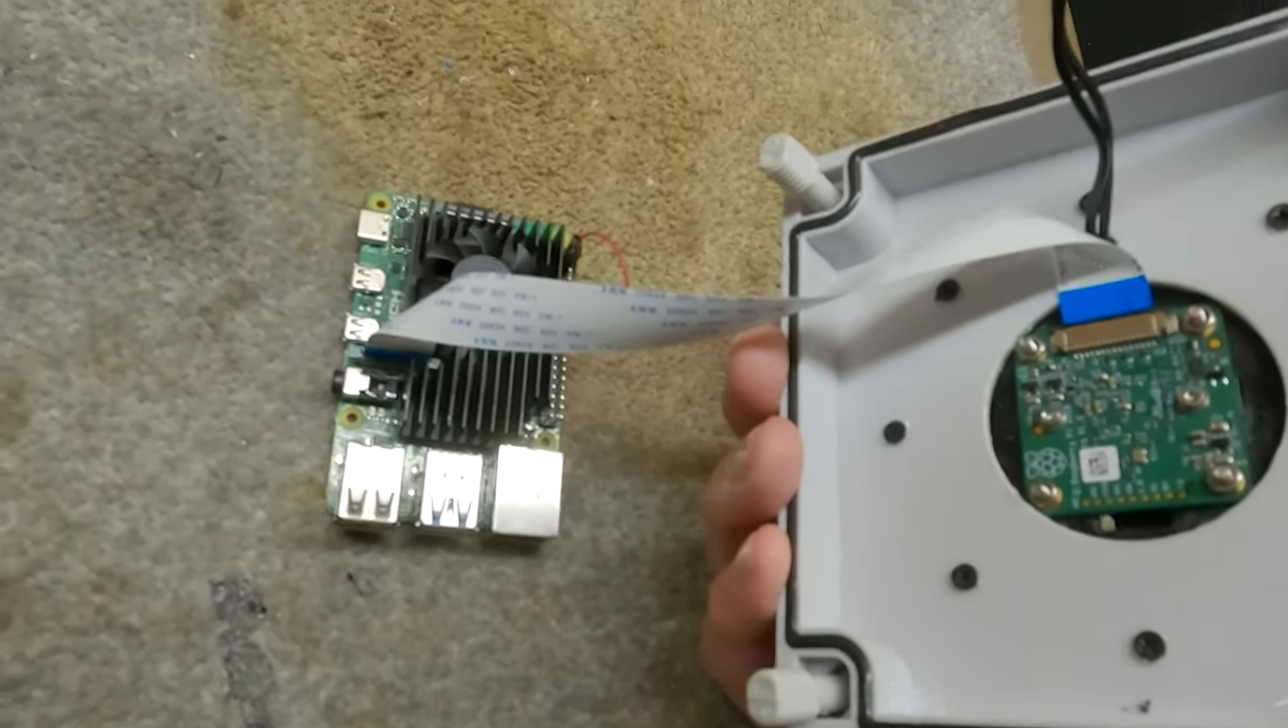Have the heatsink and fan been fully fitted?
Yes.